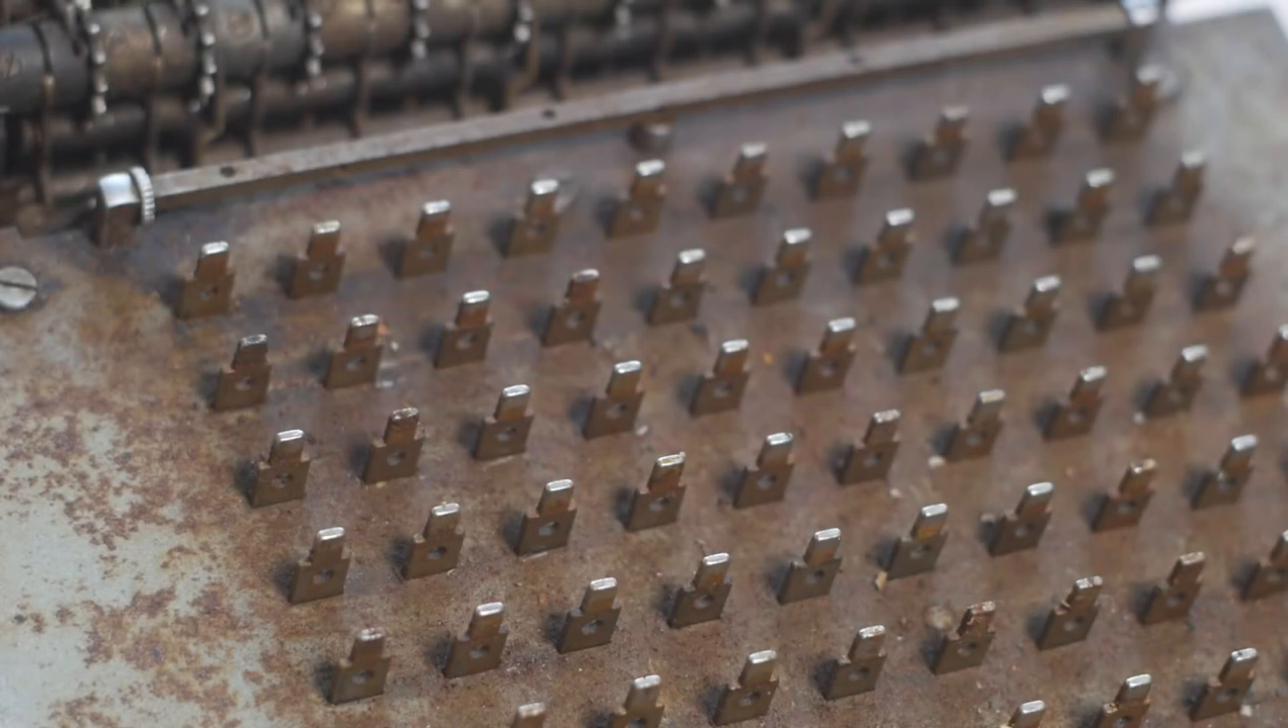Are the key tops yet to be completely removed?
No.